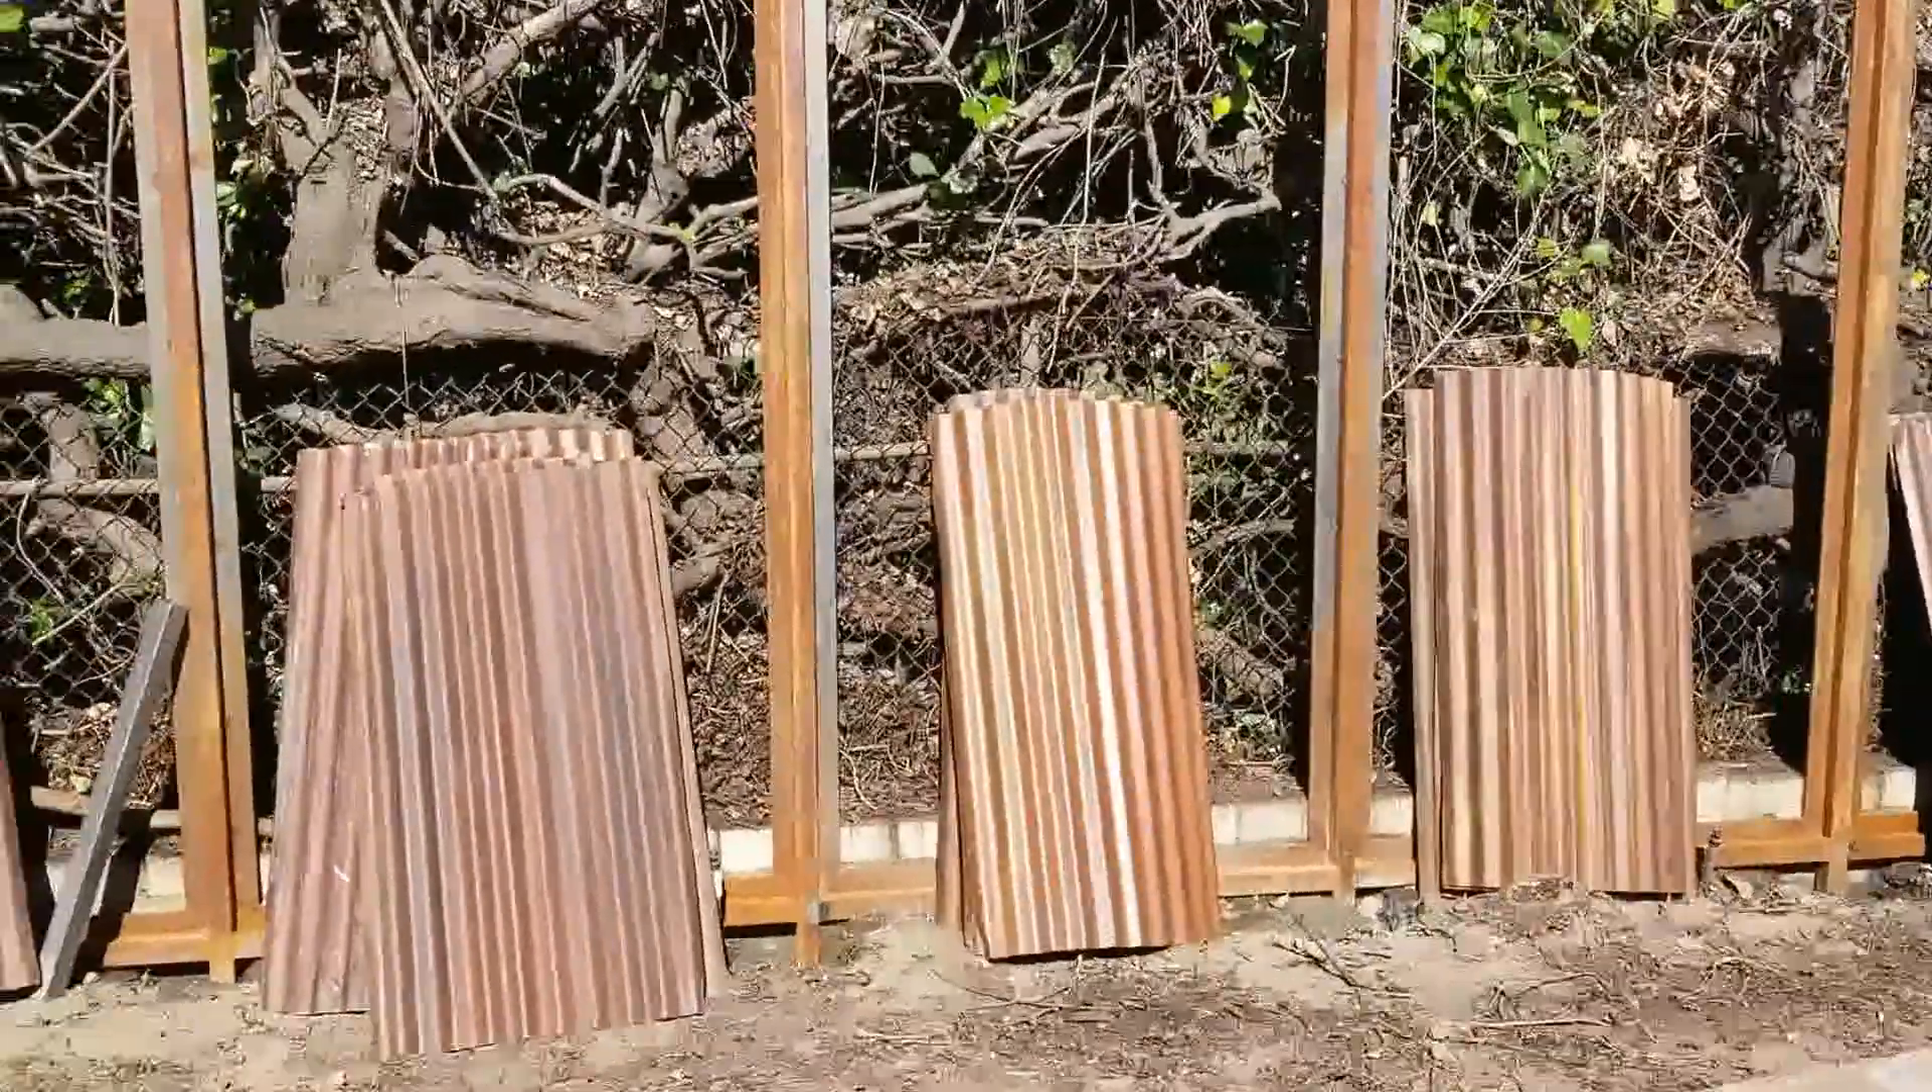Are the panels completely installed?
No.